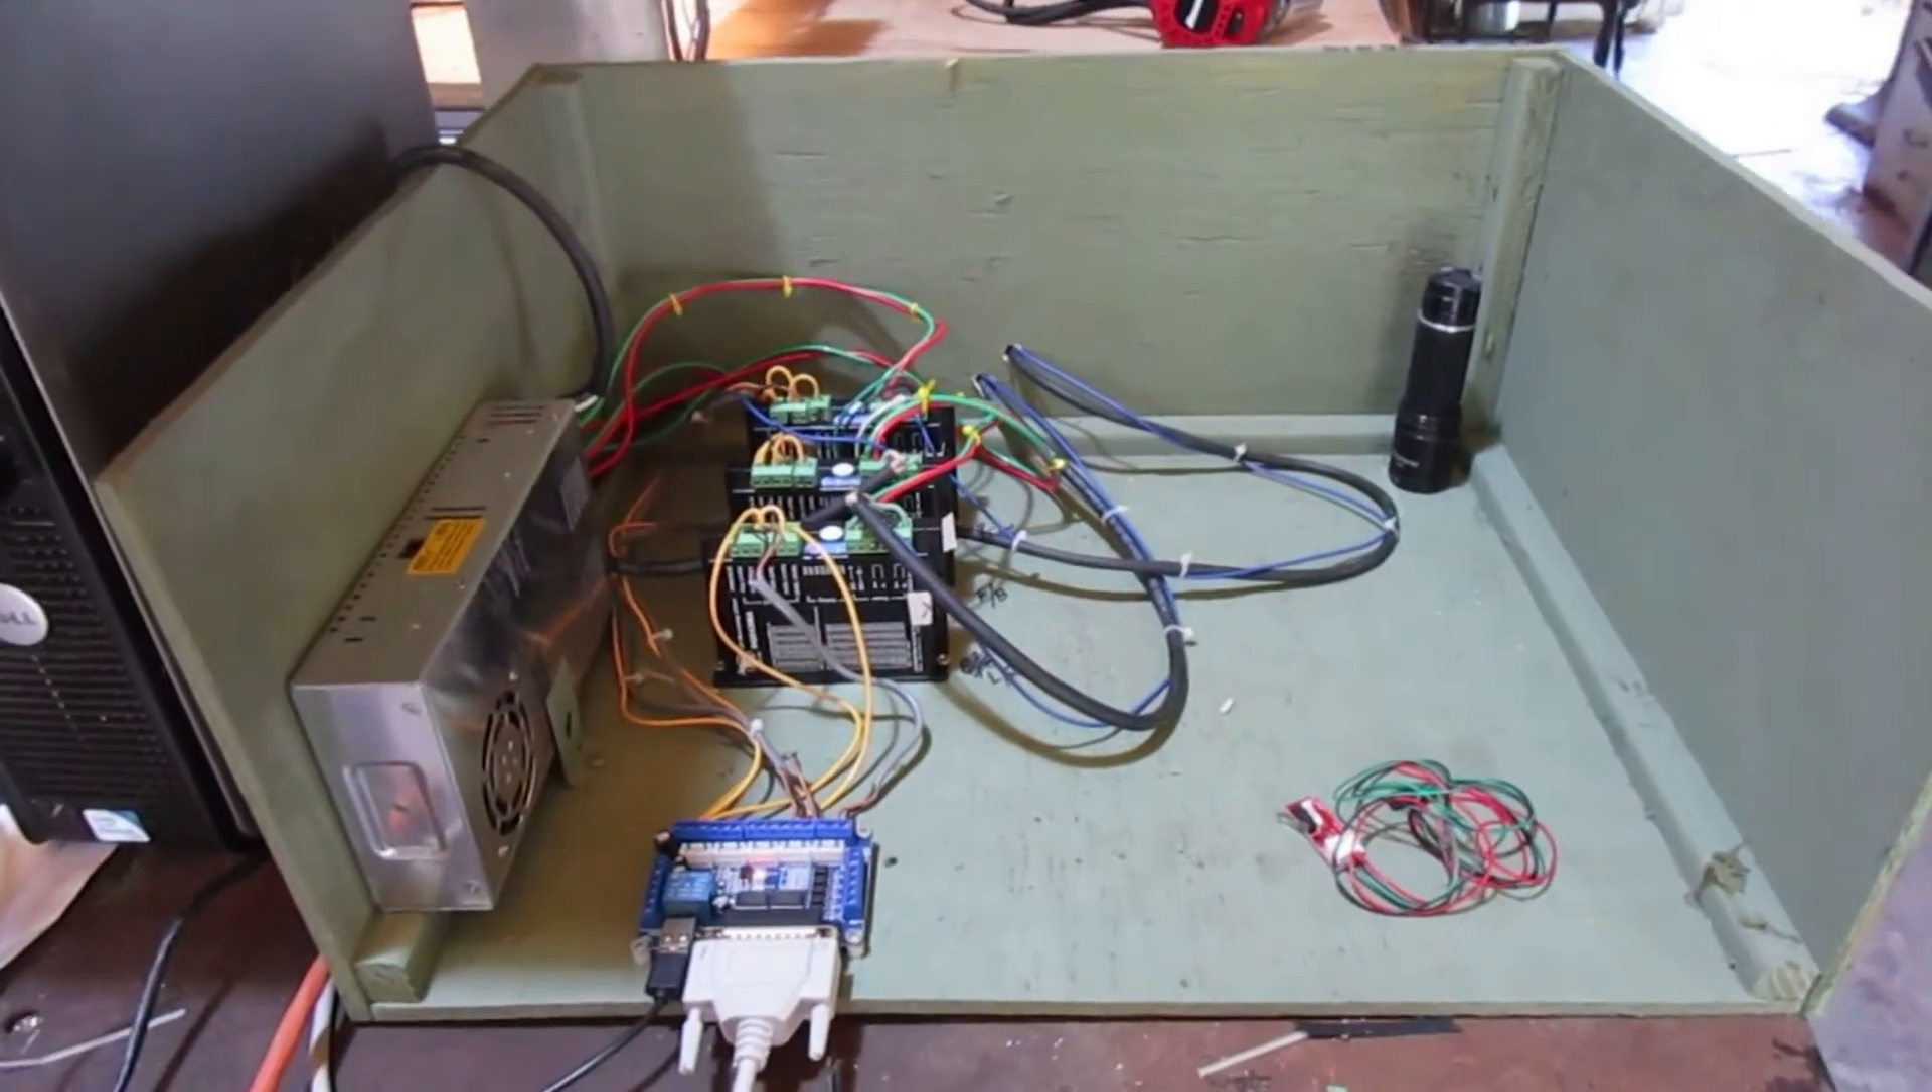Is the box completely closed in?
No.